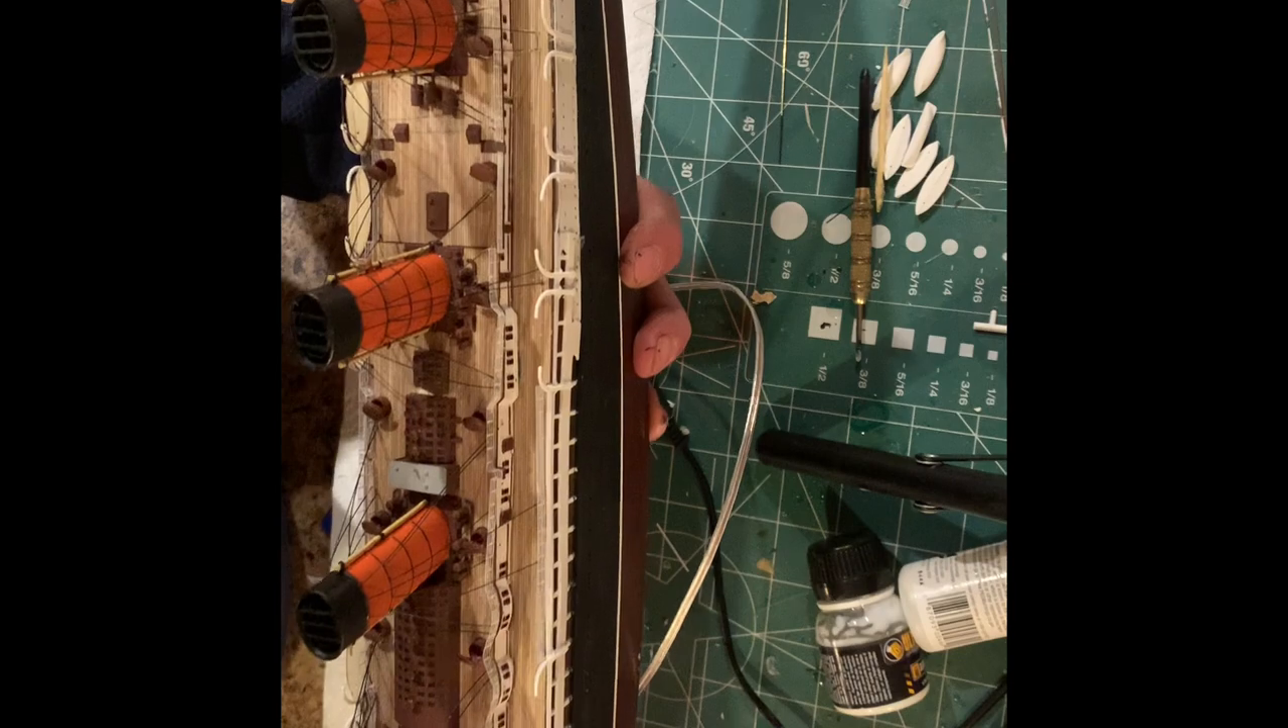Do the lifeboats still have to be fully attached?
Yes.